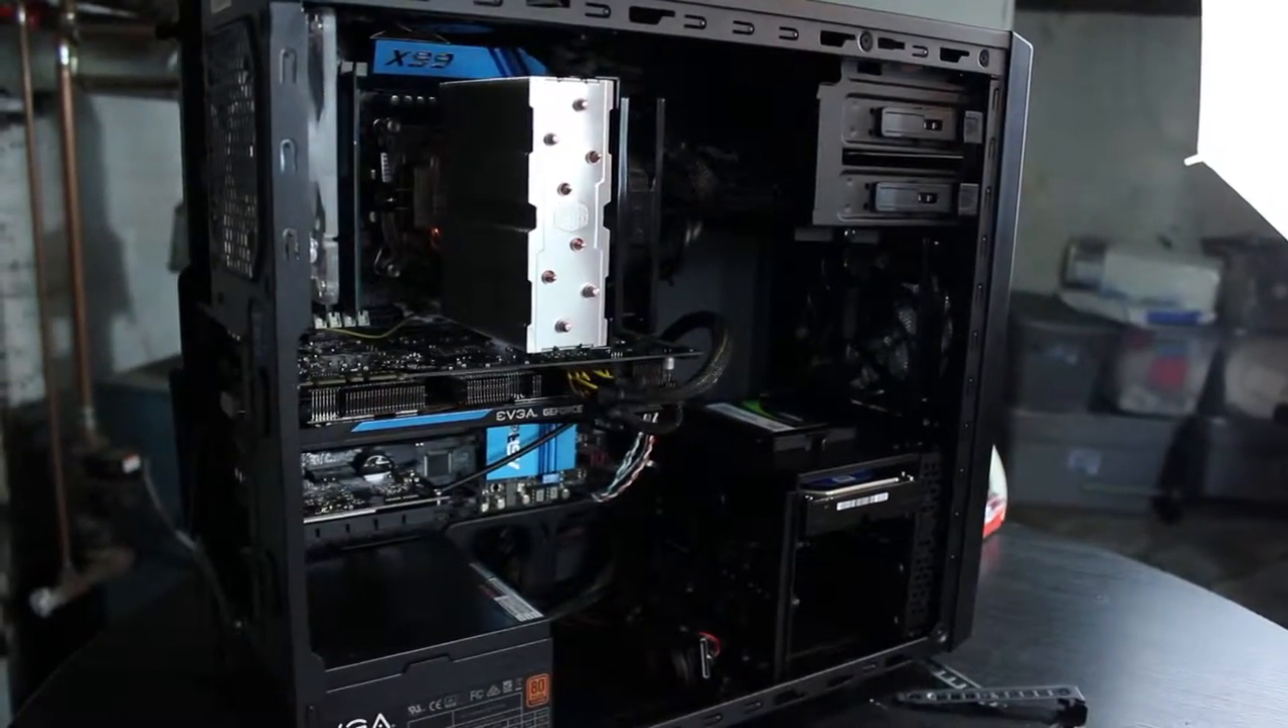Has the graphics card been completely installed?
Yes.